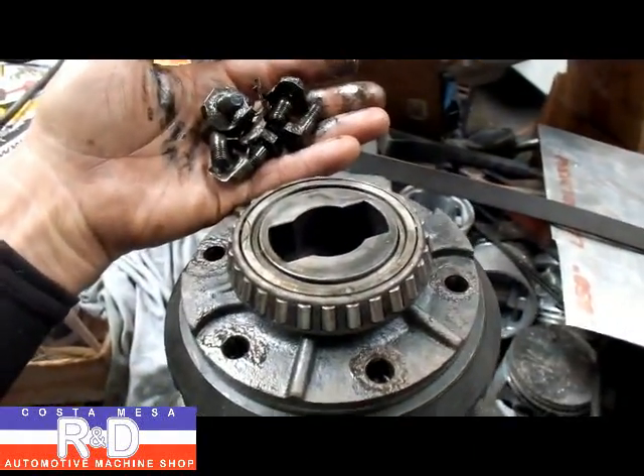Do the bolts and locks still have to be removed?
No.